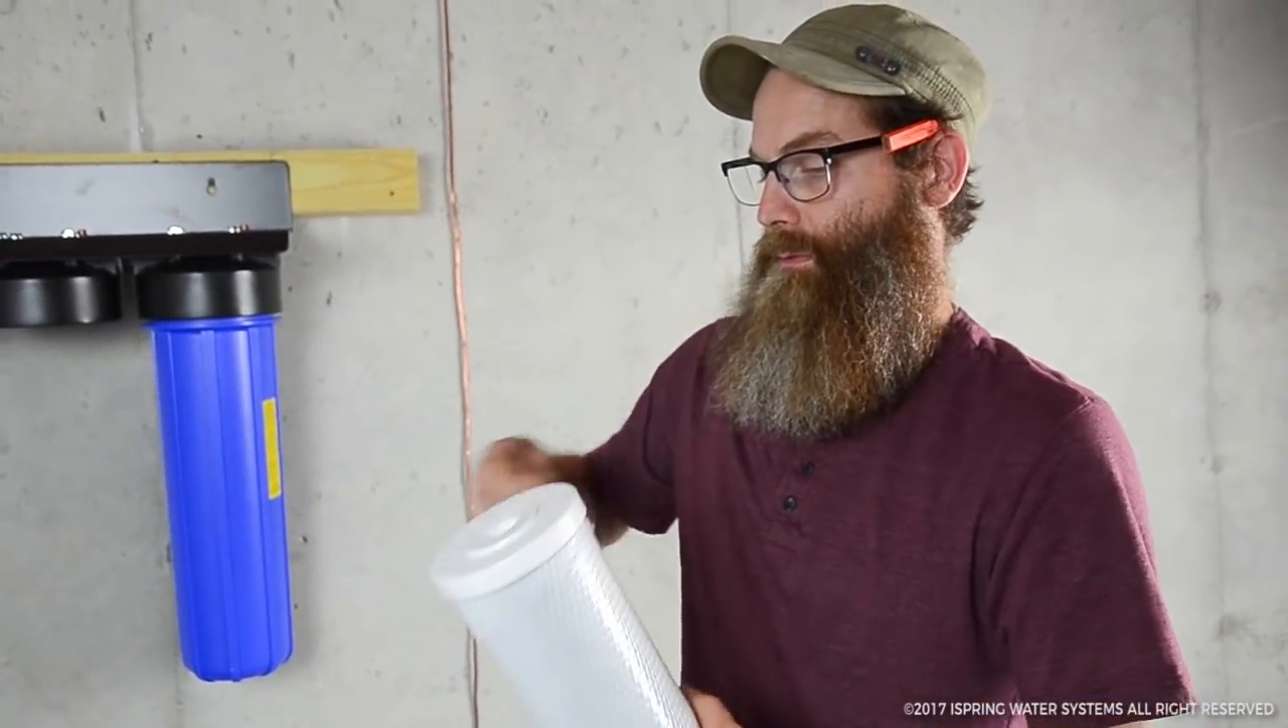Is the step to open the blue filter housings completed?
No.